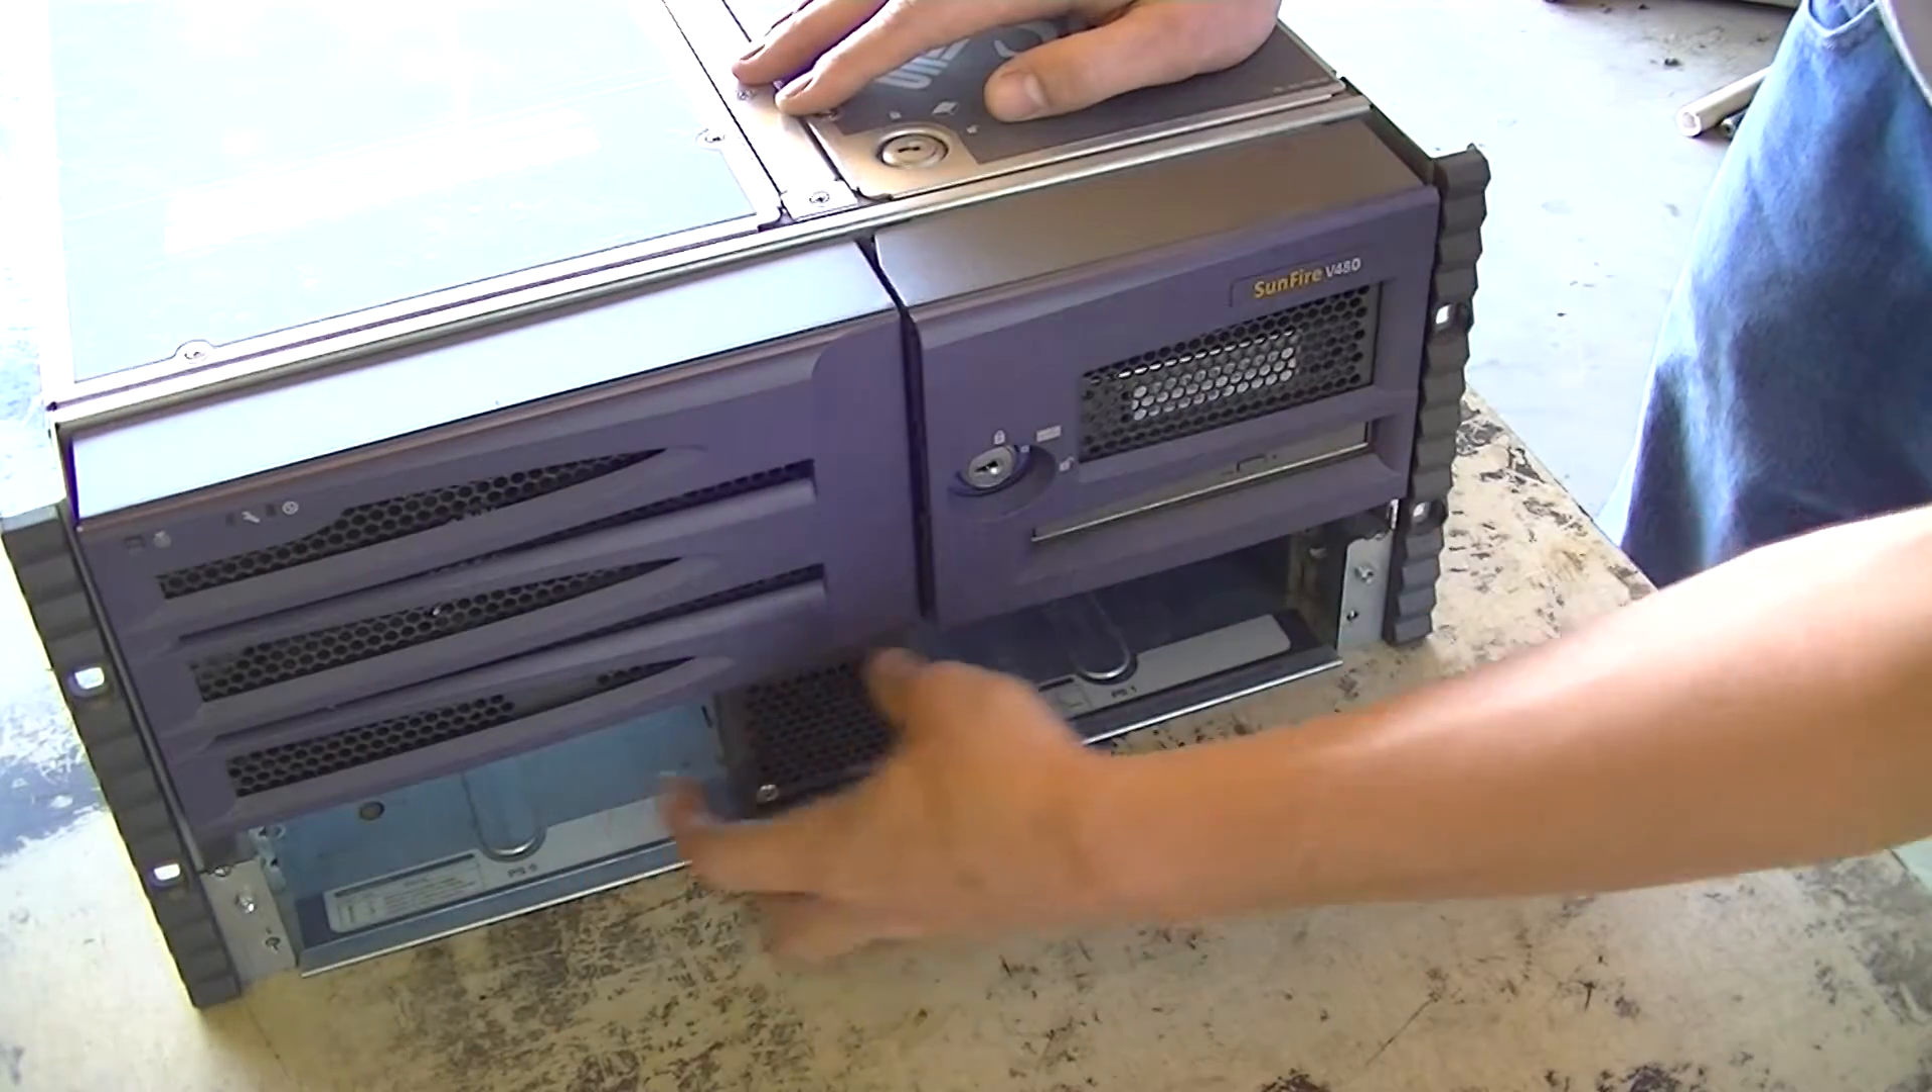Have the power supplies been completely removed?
Yes.